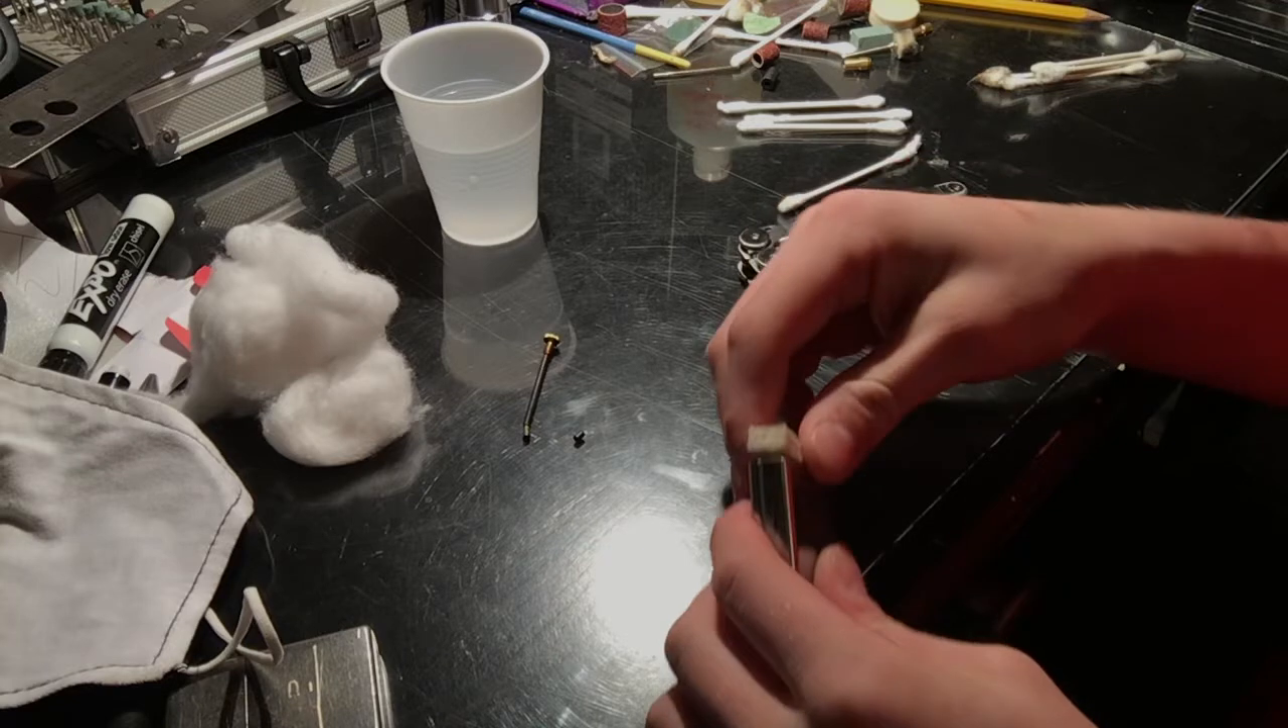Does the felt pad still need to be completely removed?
Yes.